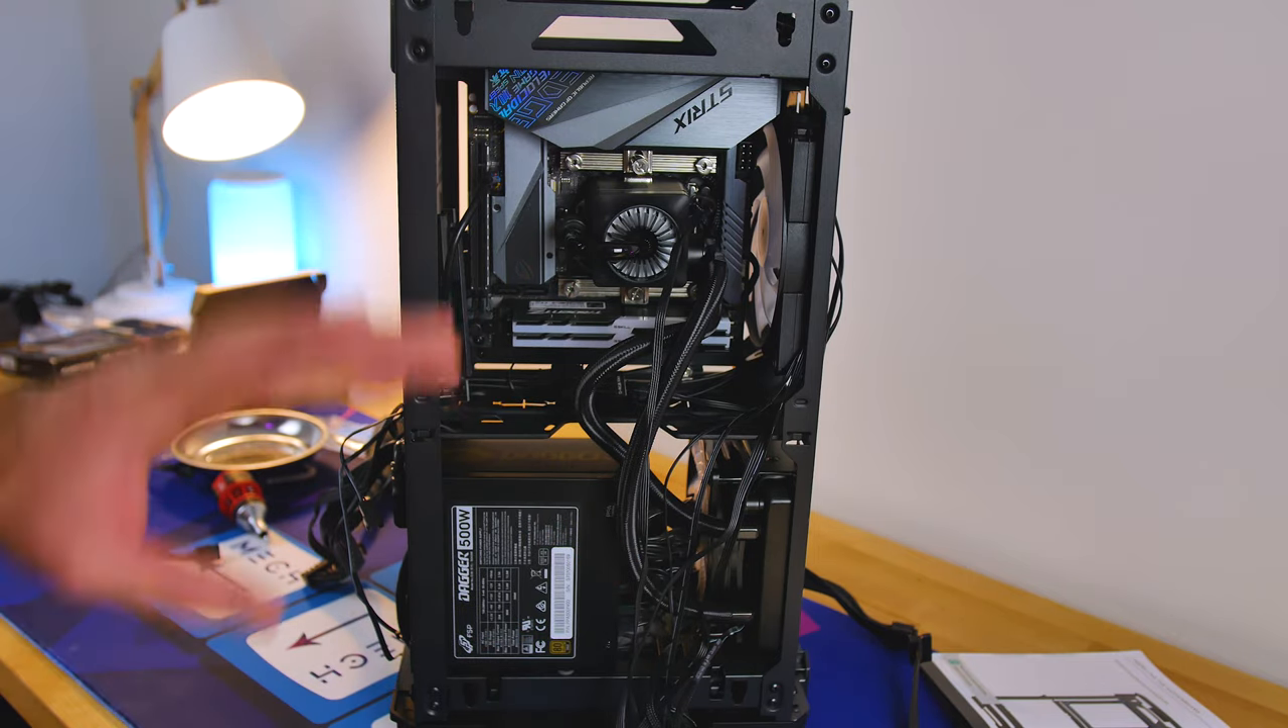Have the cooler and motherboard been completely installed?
Yes.